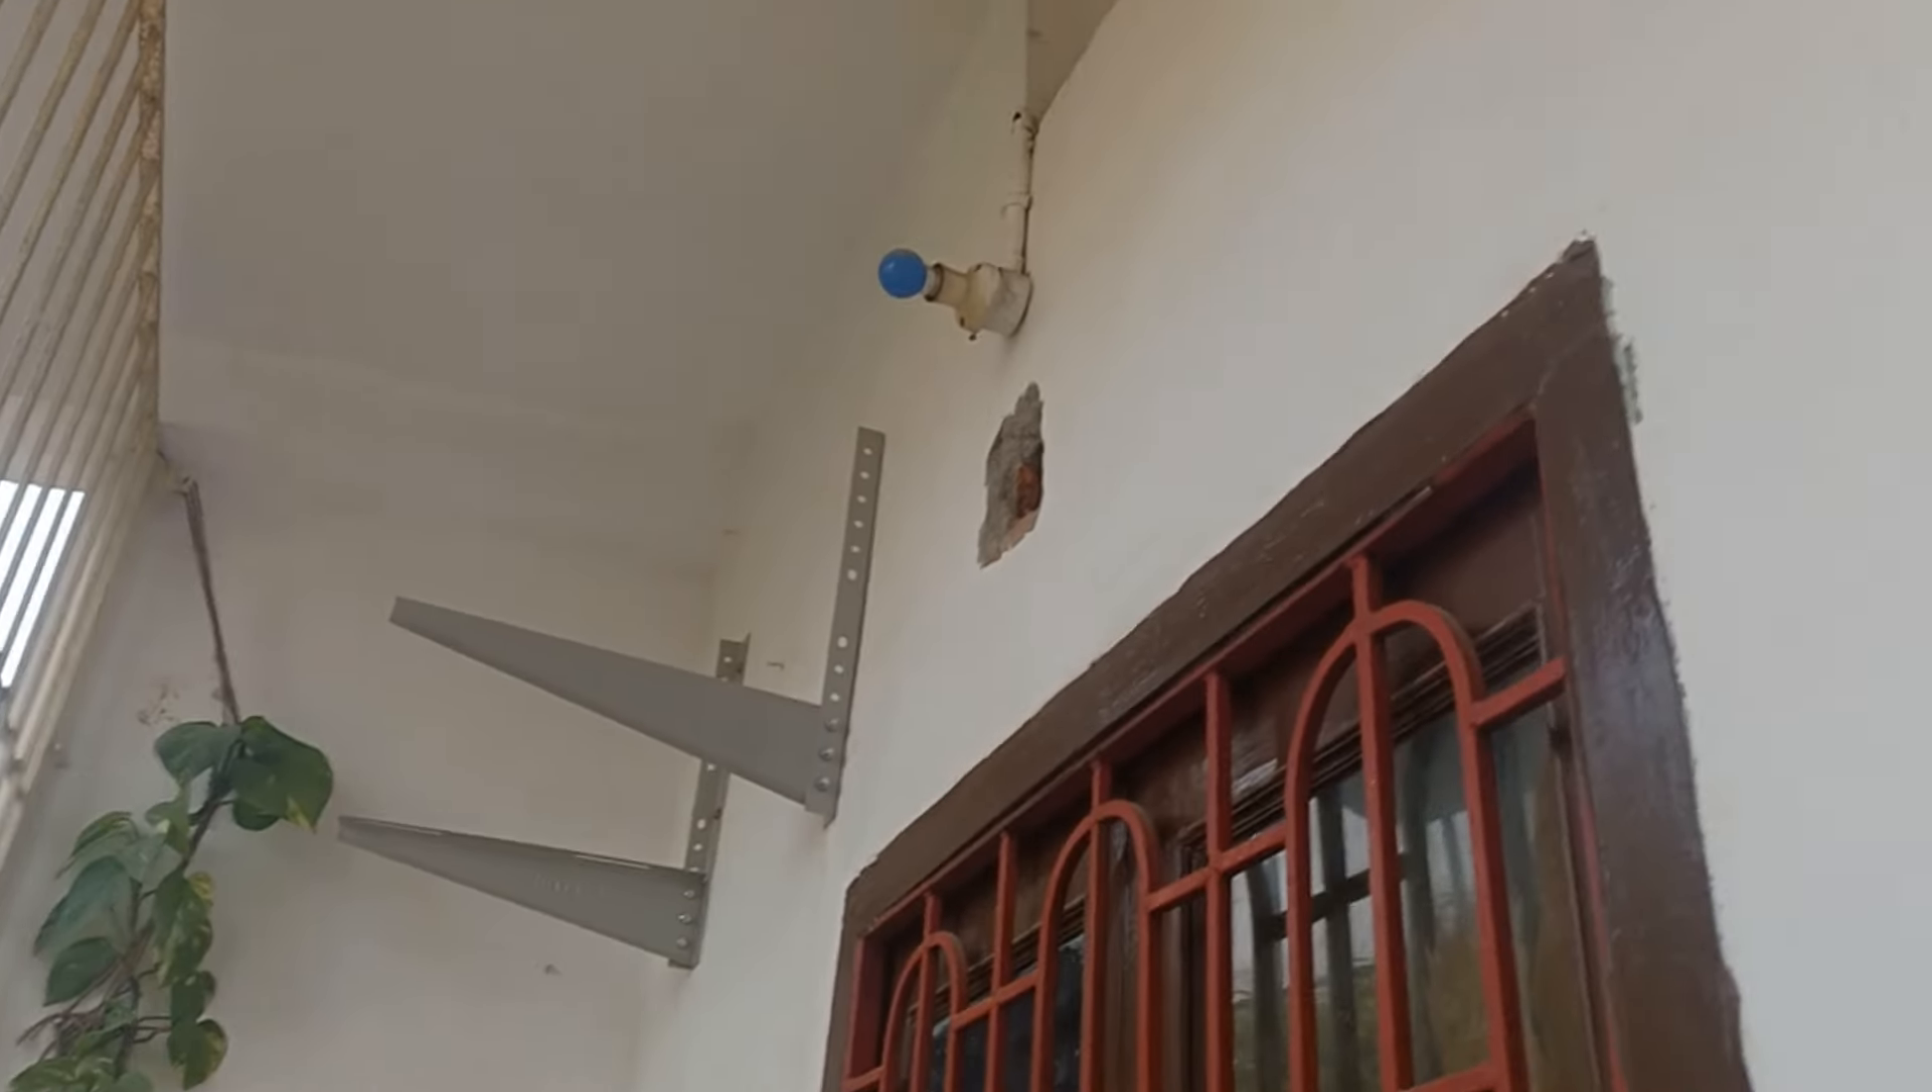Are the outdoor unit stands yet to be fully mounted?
No.